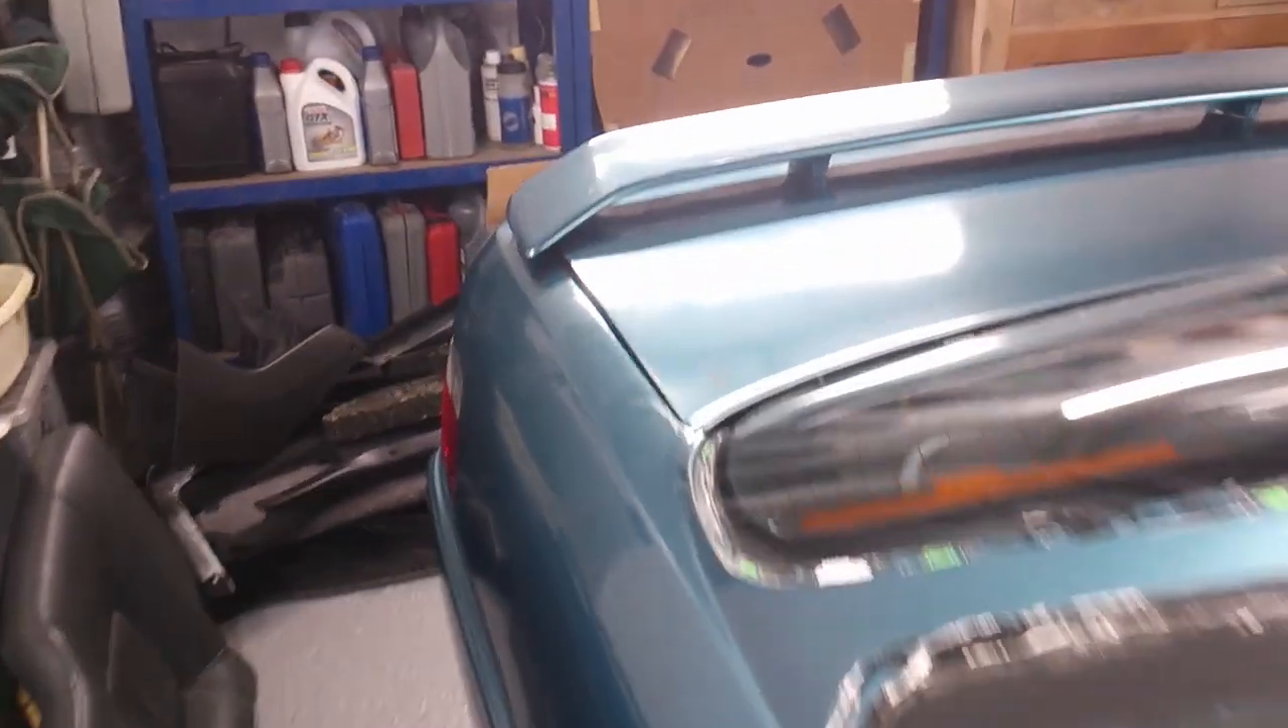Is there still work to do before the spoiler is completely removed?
Yes.